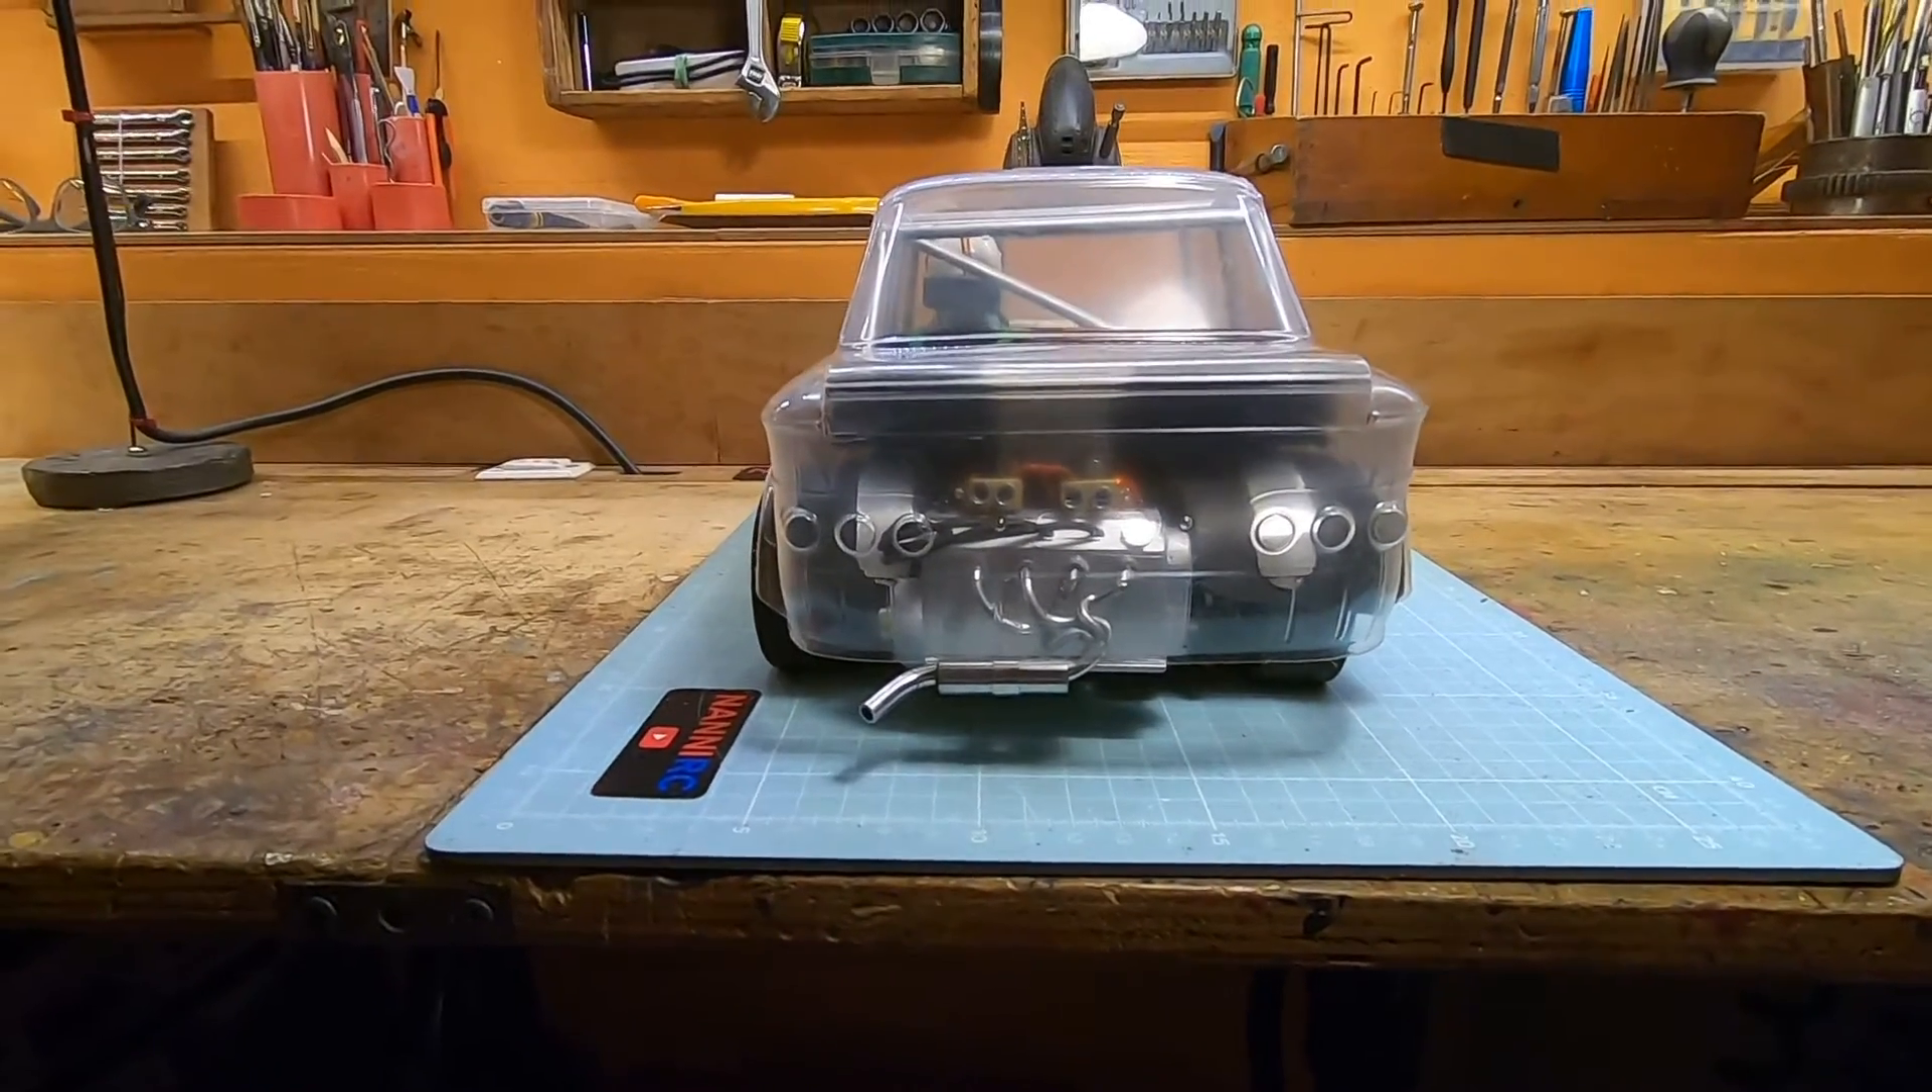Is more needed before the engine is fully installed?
No.